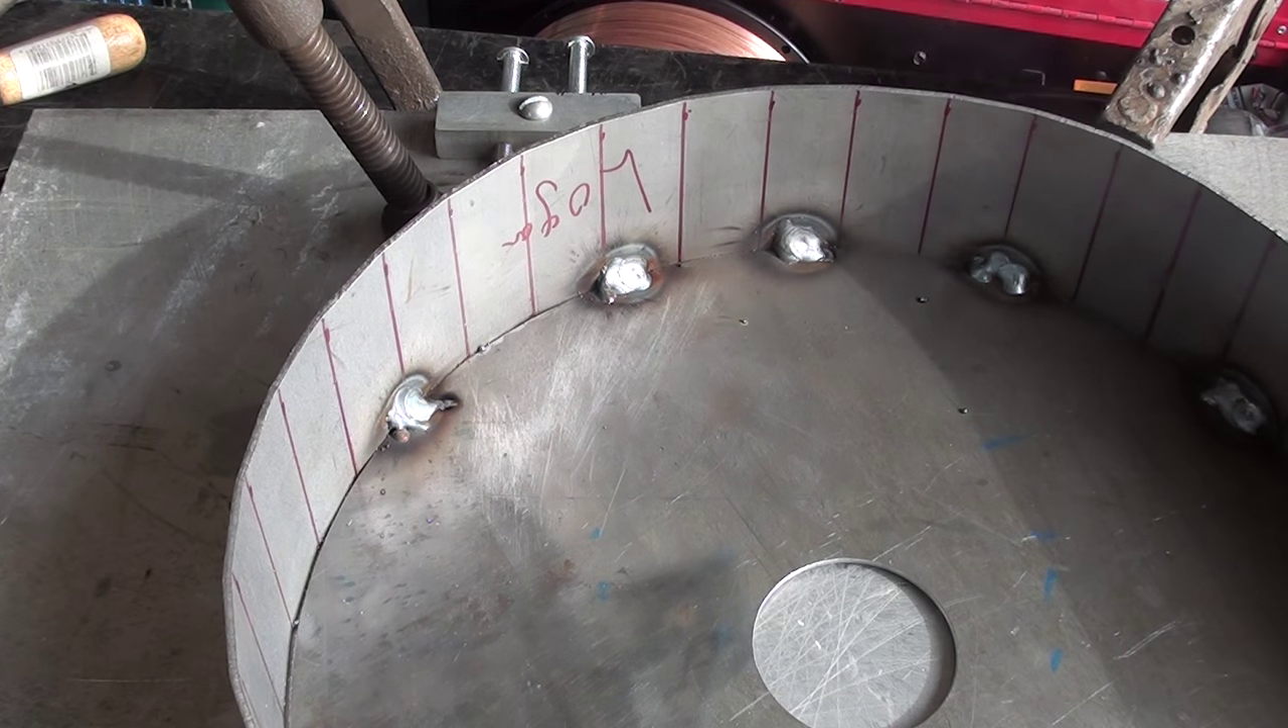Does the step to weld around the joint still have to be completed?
Yes.